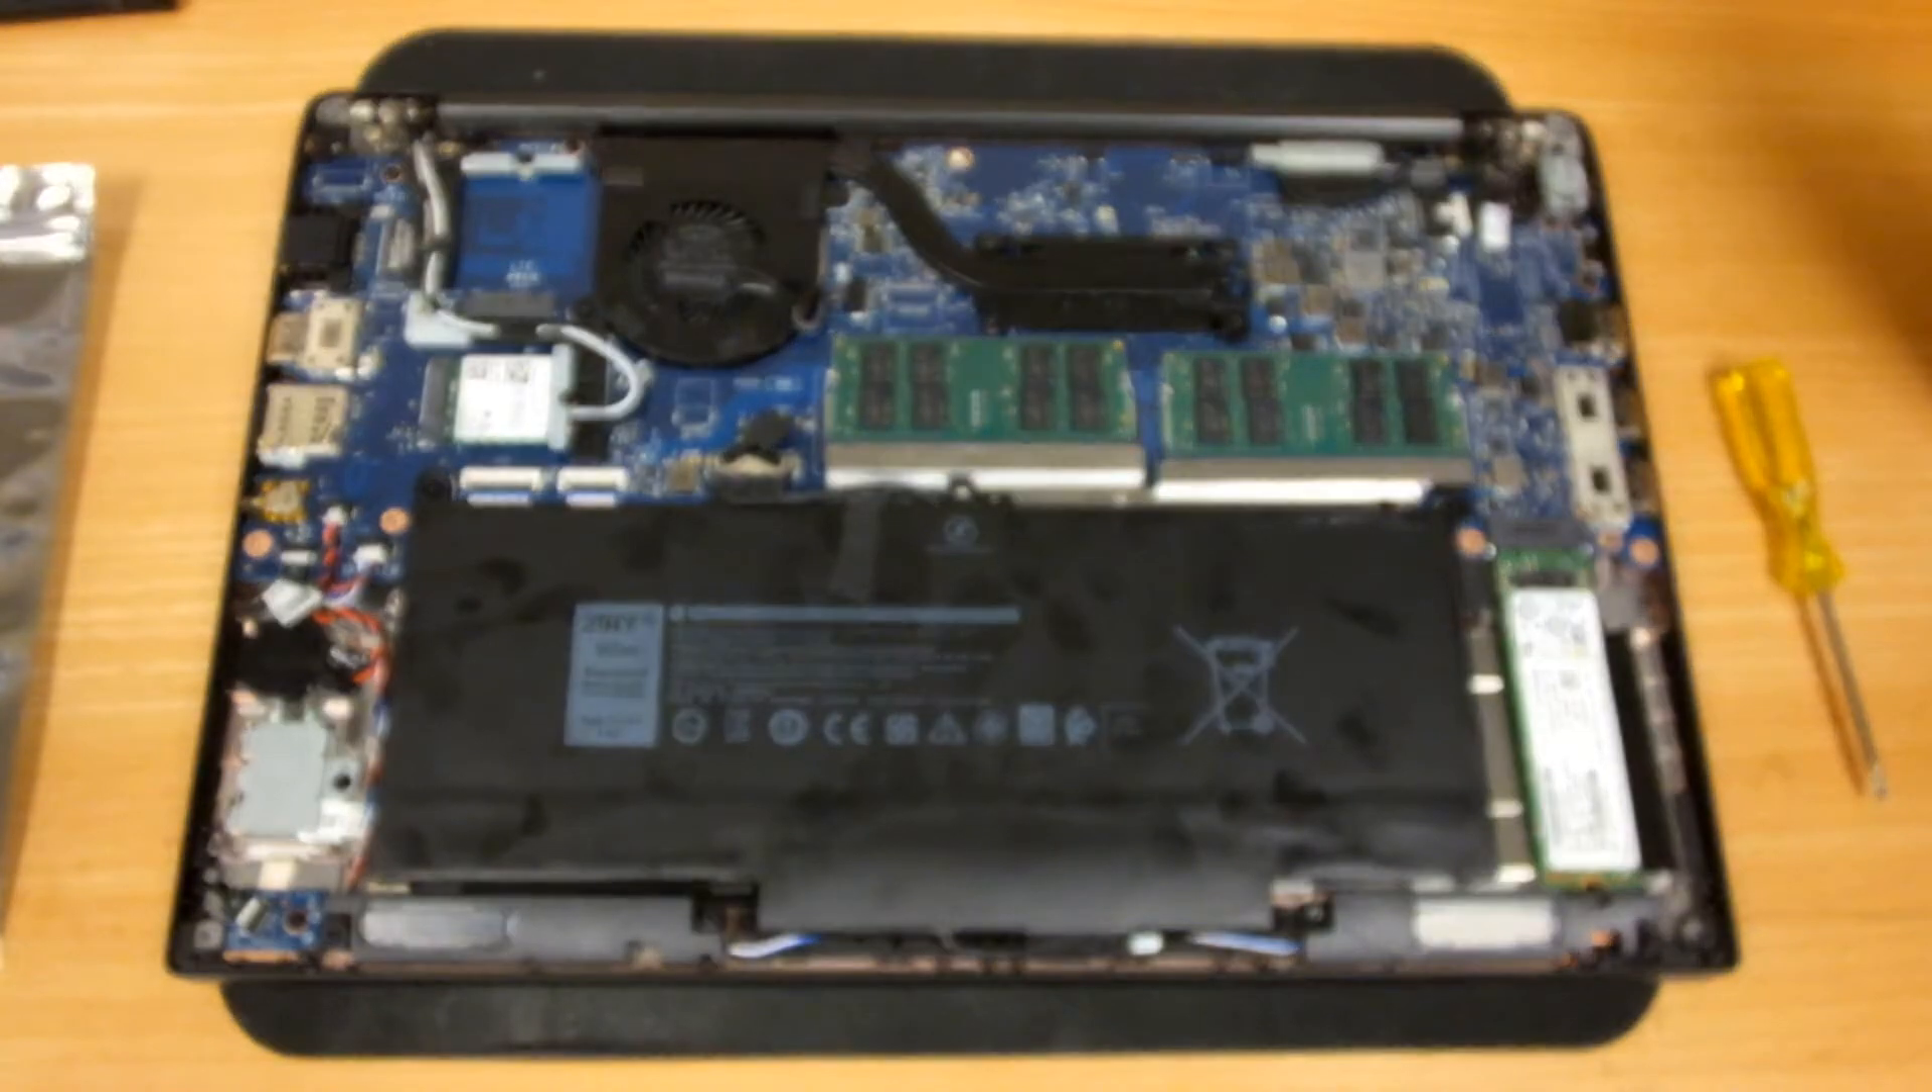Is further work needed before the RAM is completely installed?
No.